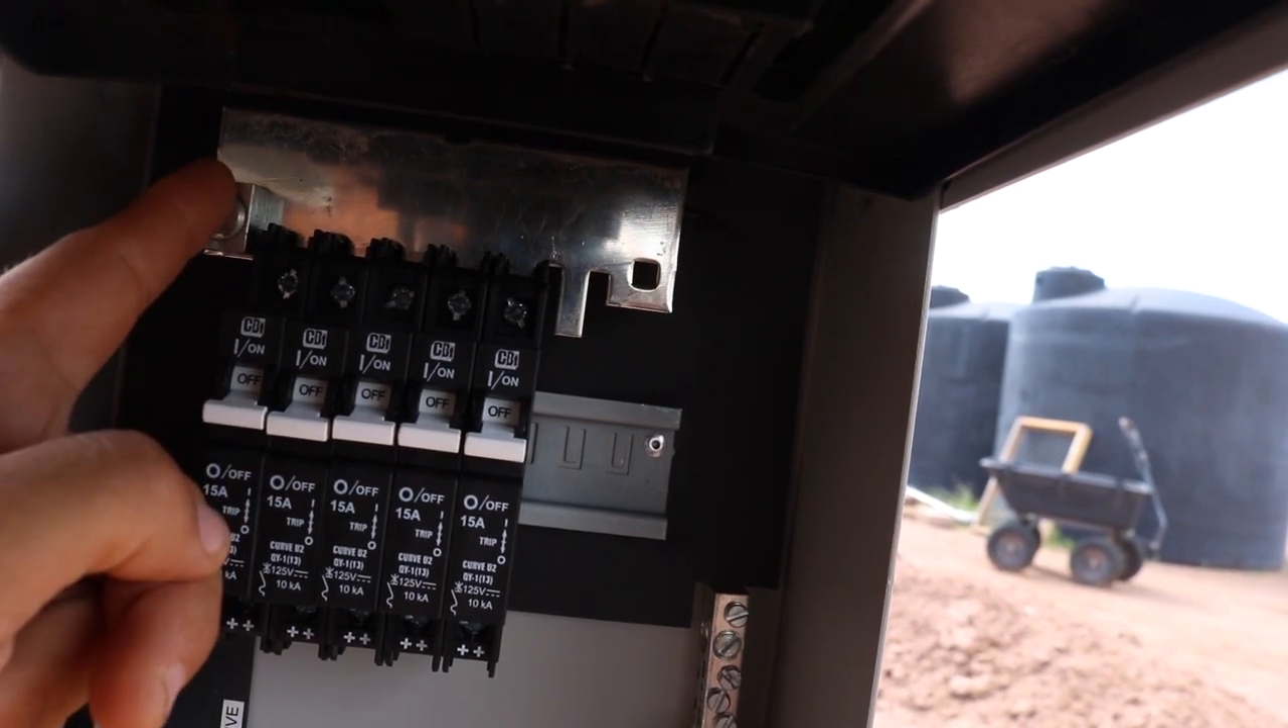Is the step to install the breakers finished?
Yes.